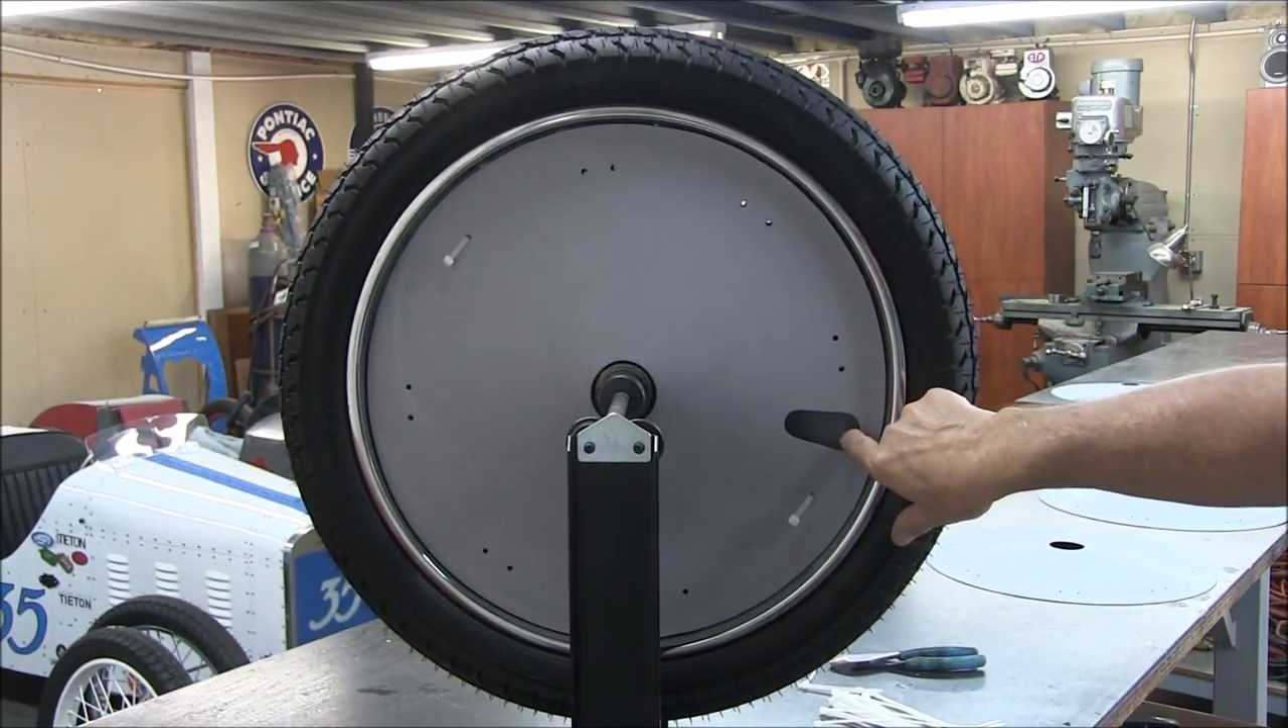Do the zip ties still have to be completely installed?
Yes.